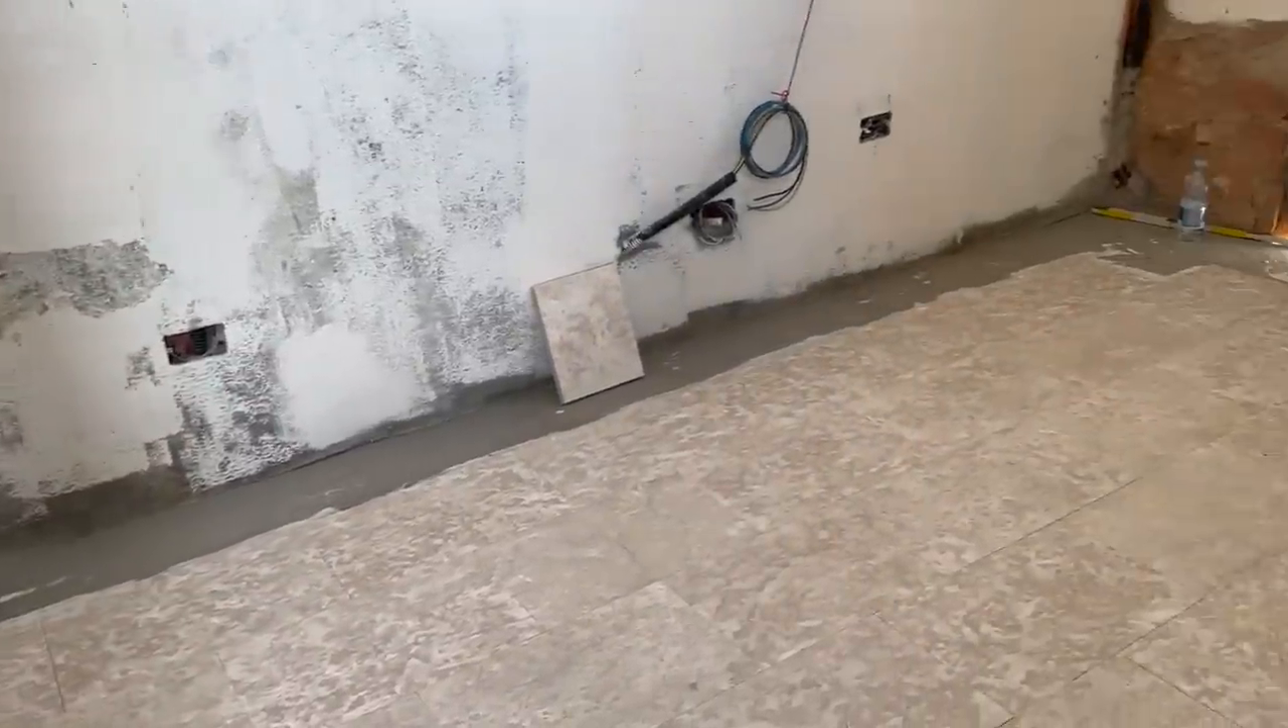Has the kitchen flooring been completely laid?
No.